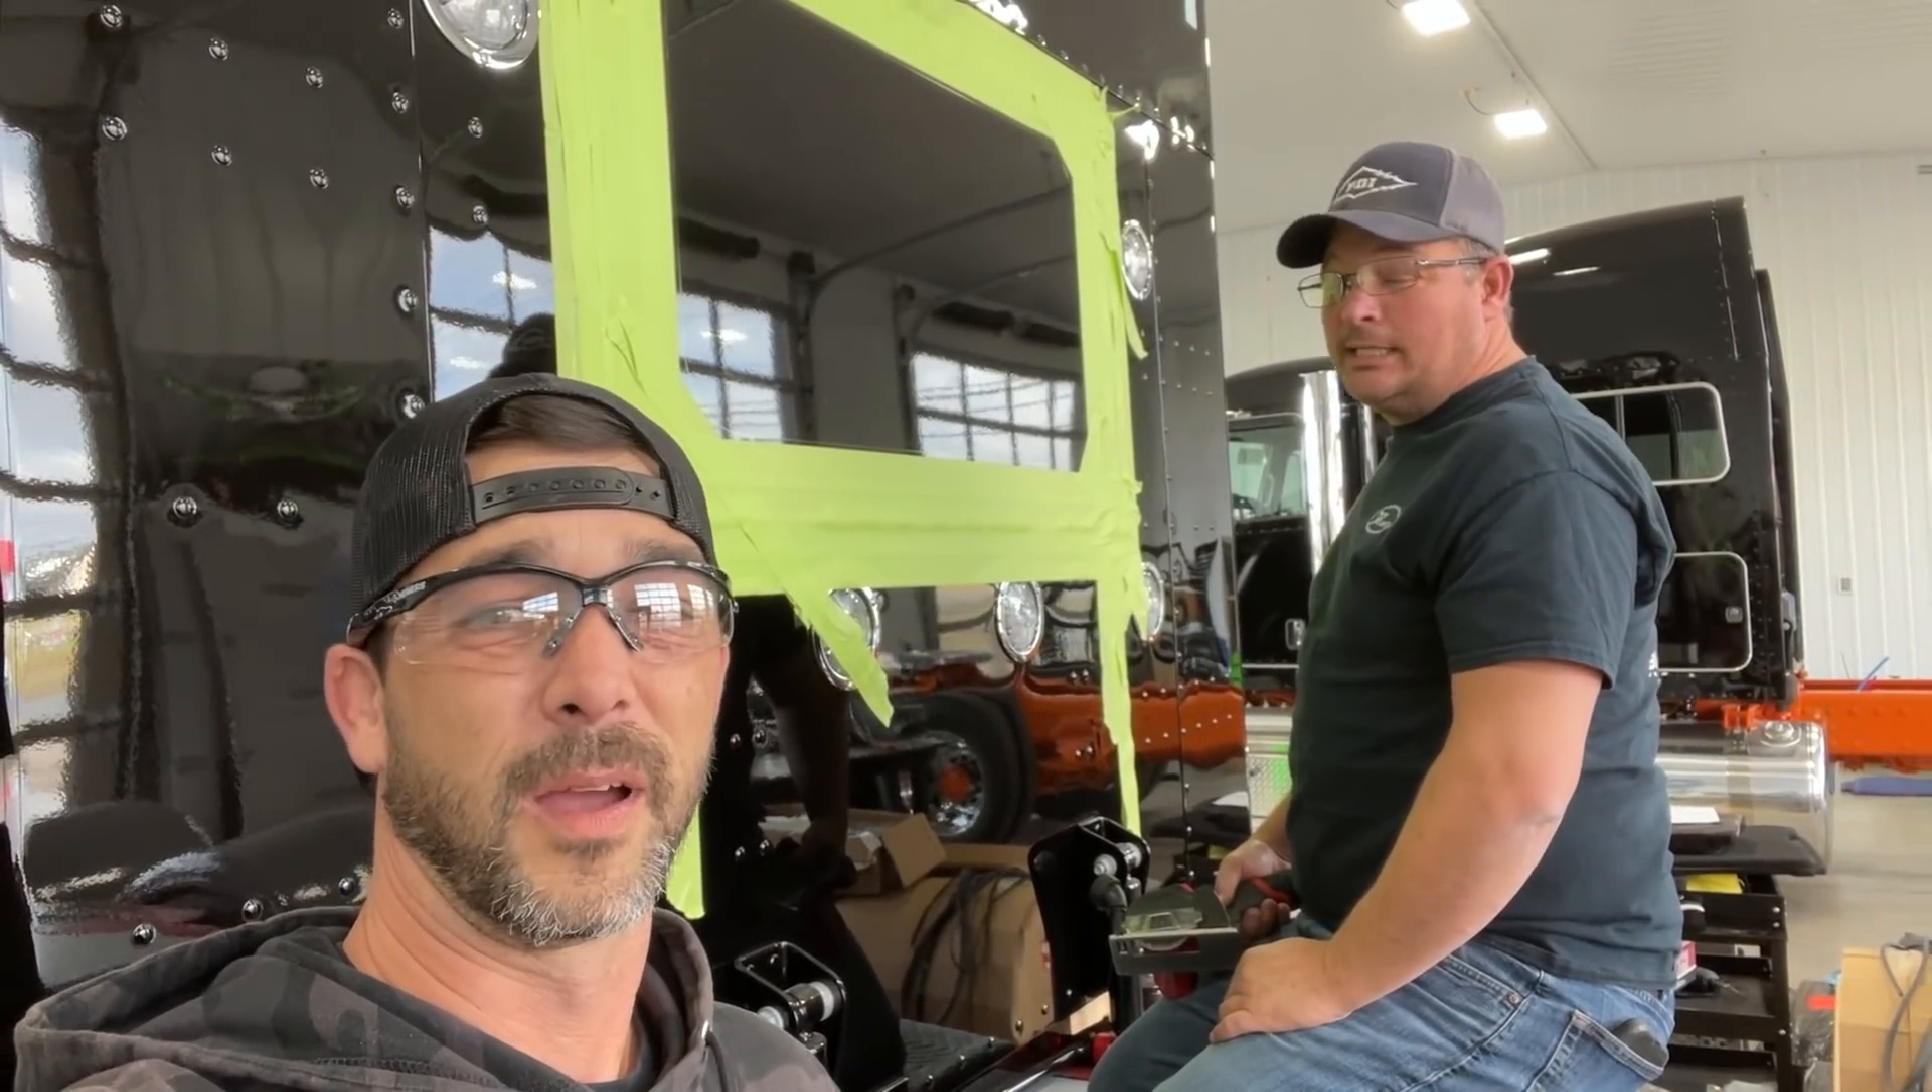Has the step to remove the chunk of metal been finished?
No.